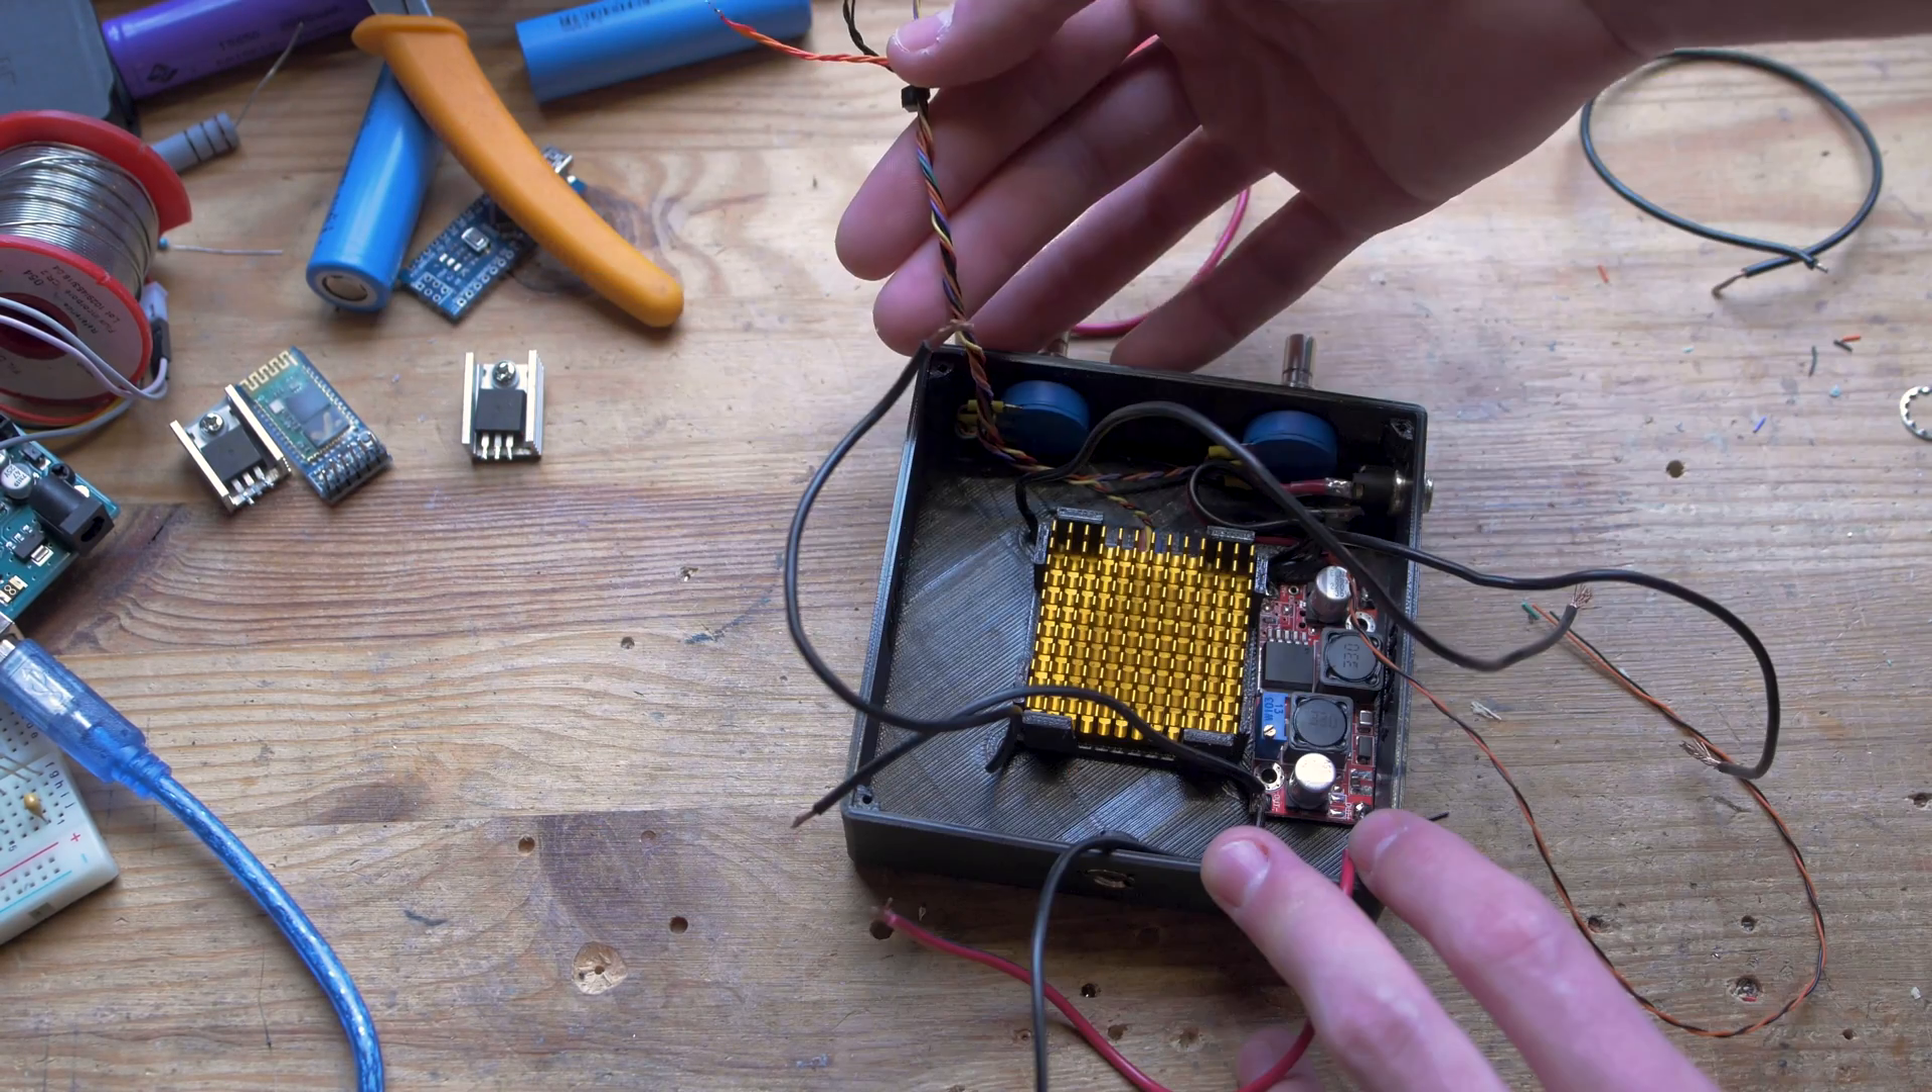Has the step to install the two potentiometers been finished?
Yes.